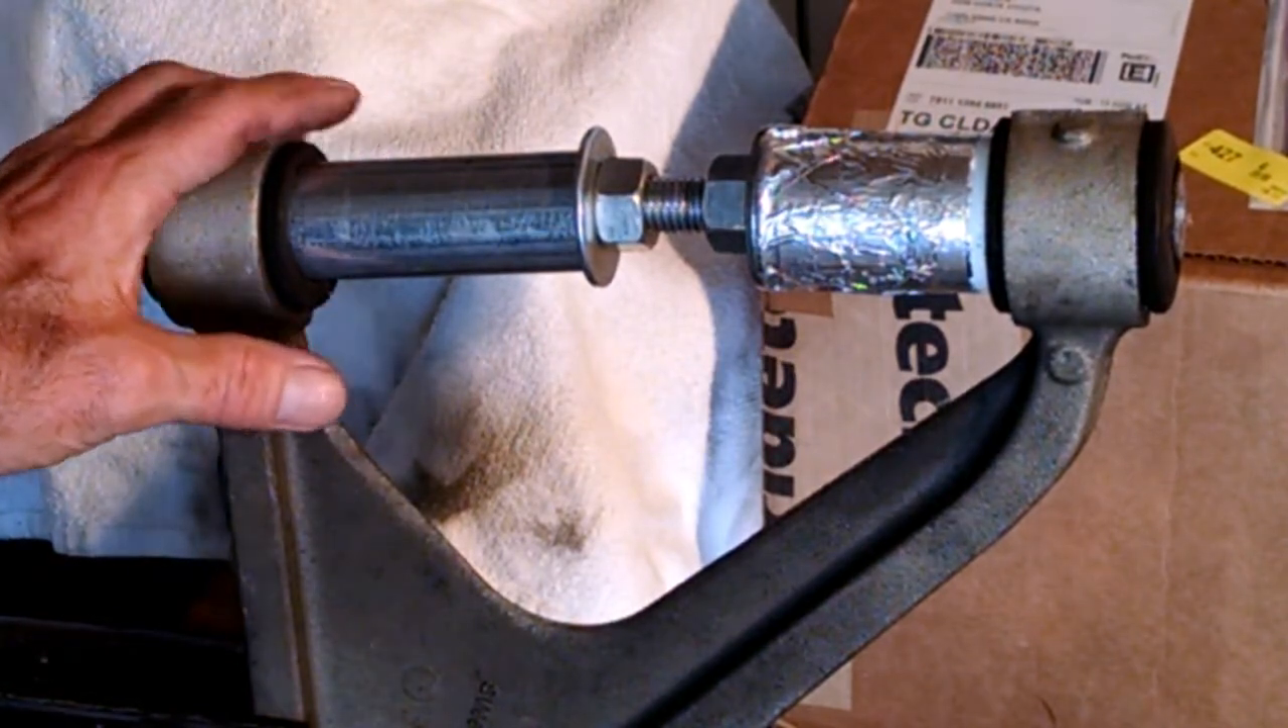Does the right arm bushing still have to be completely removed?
Yes.